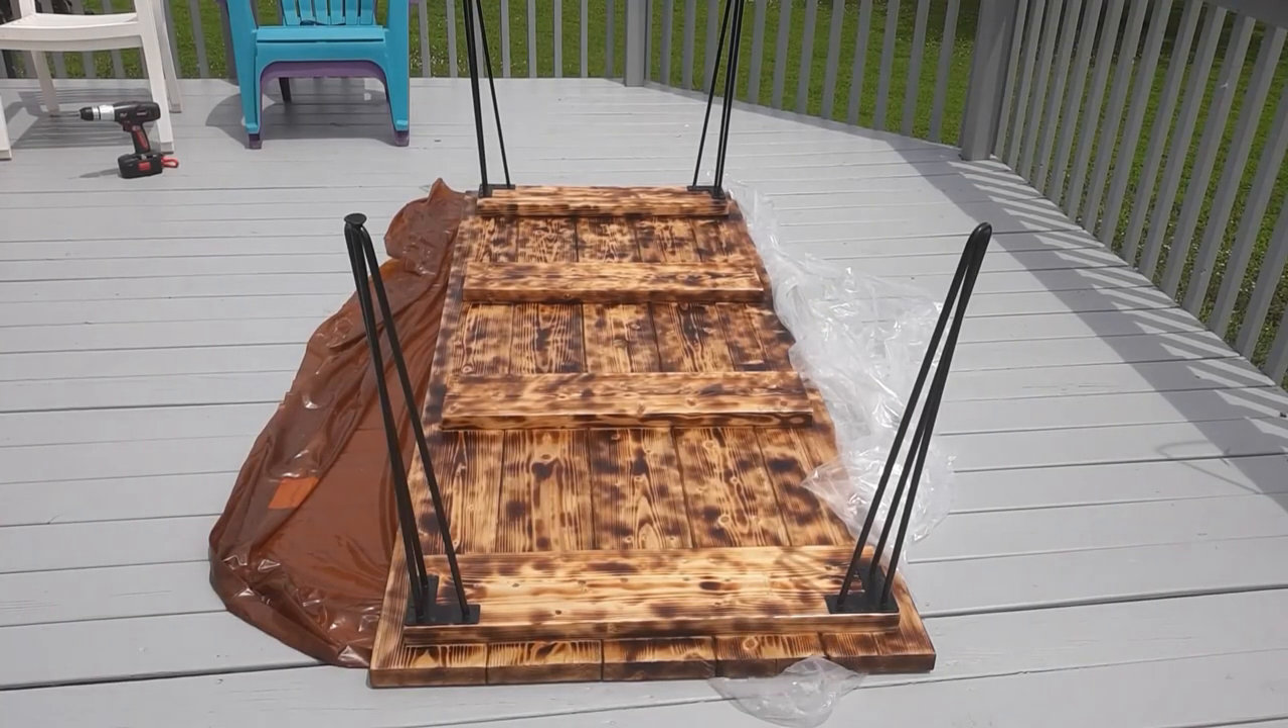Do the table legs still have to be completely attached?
No.